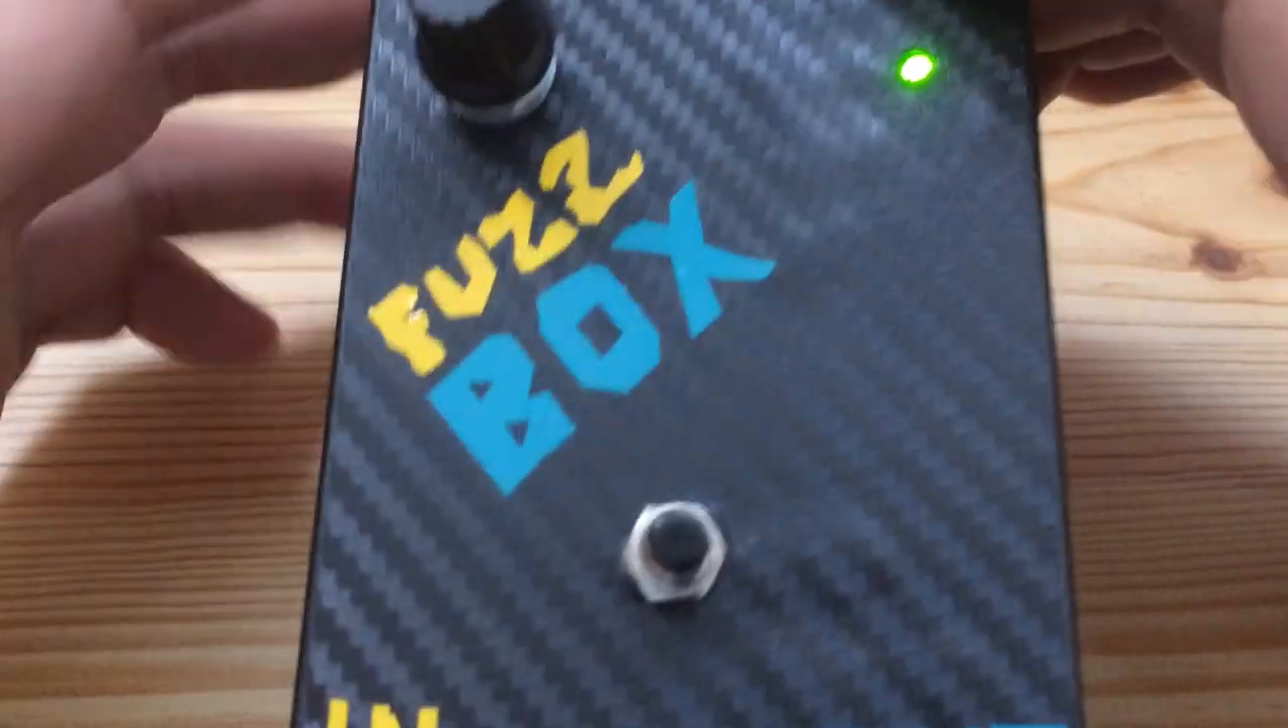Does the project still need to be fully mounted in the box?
No.